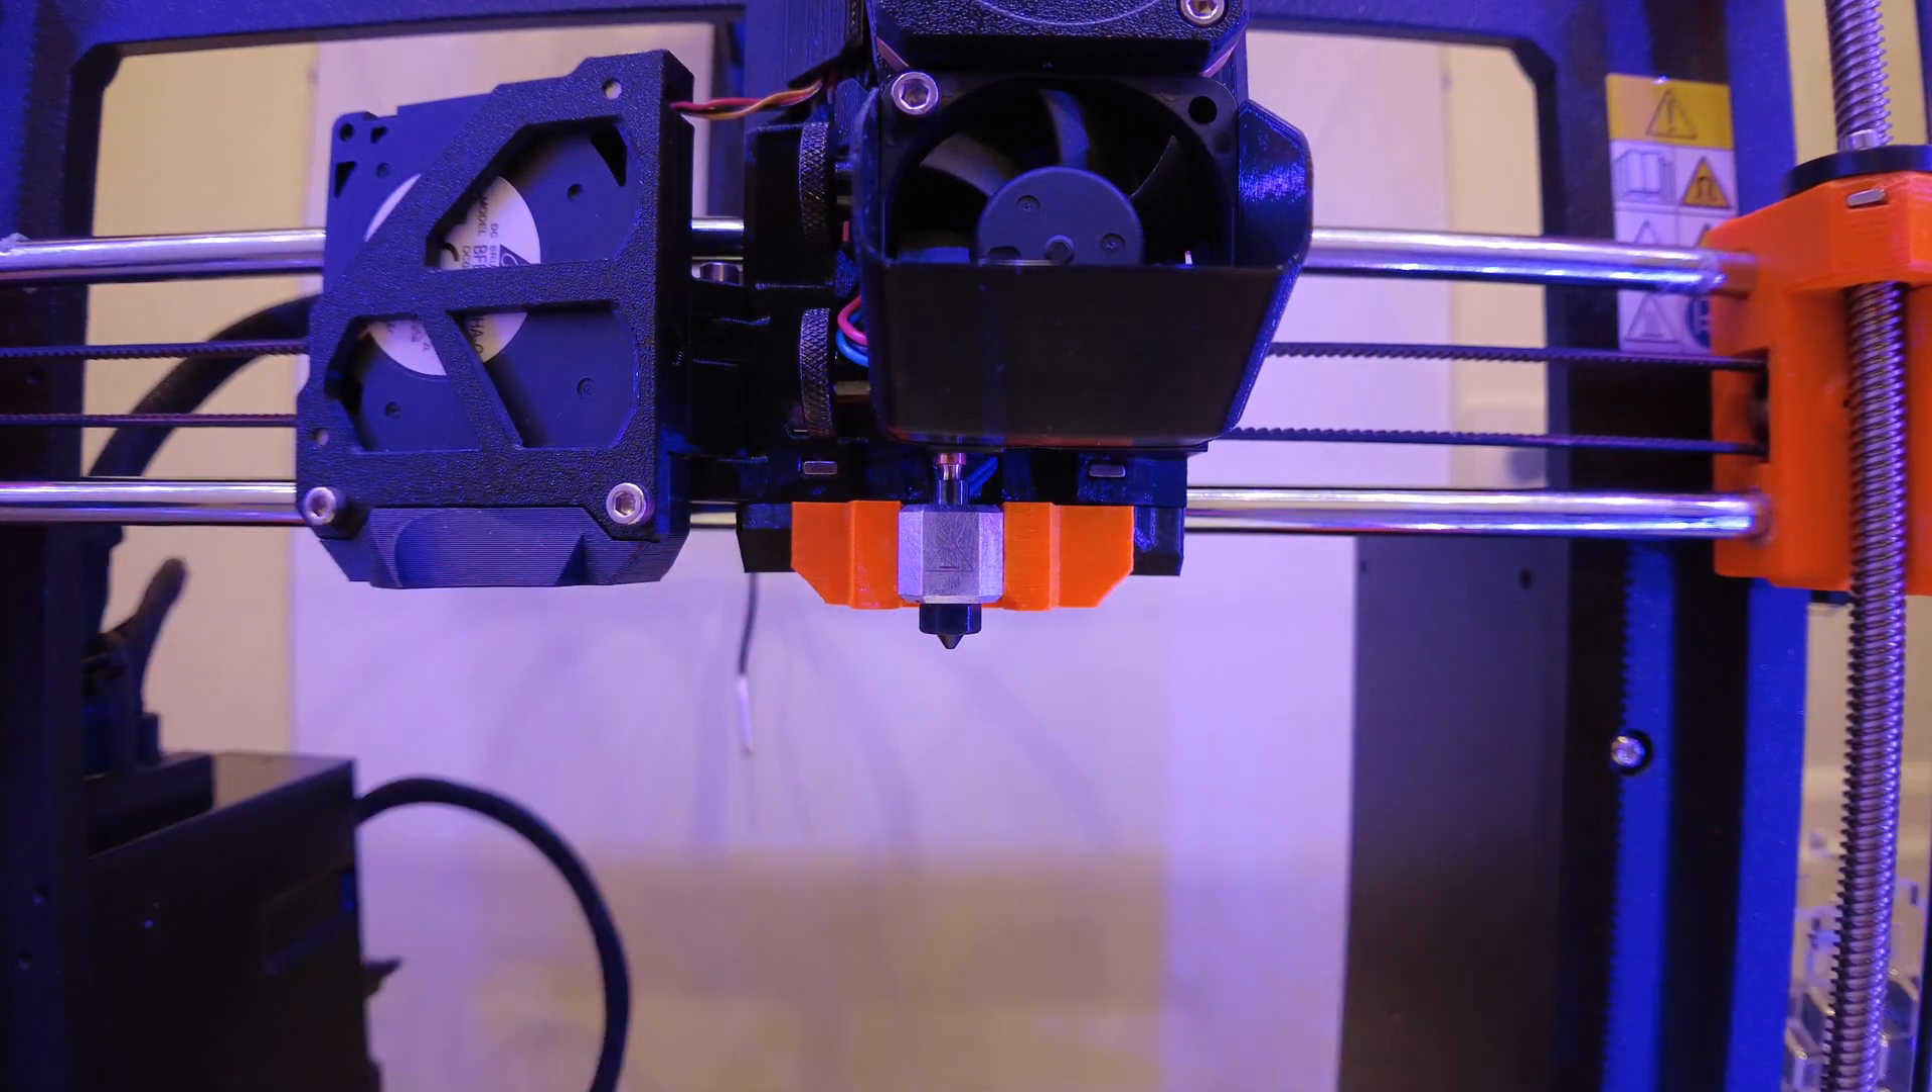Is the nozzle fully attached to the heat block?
Yes.